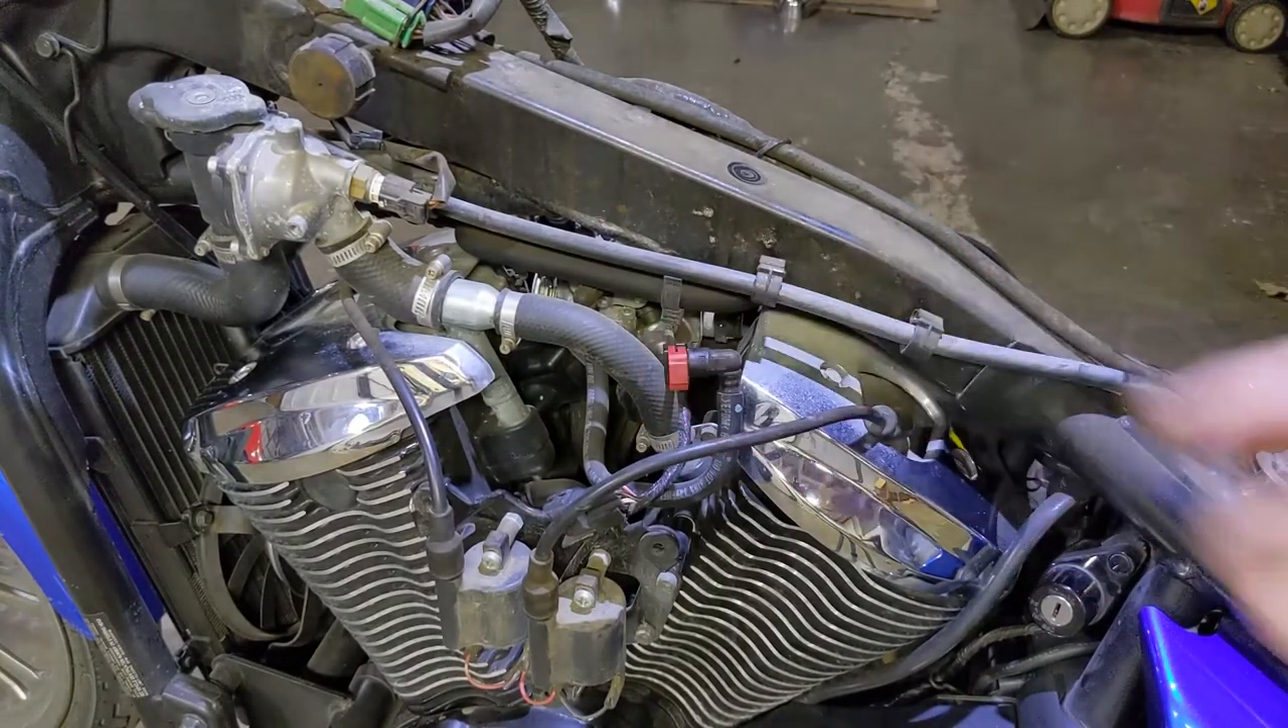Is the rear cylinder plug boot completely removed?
No.